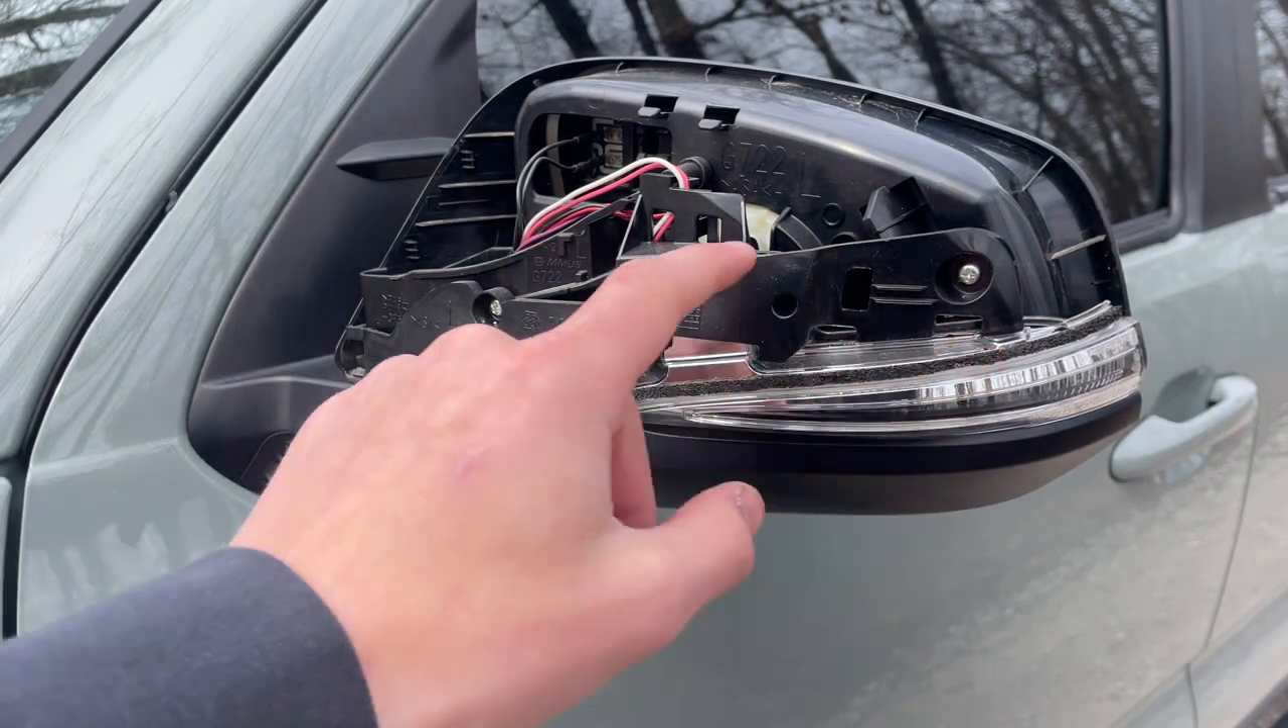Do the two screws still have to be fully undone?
Yes.